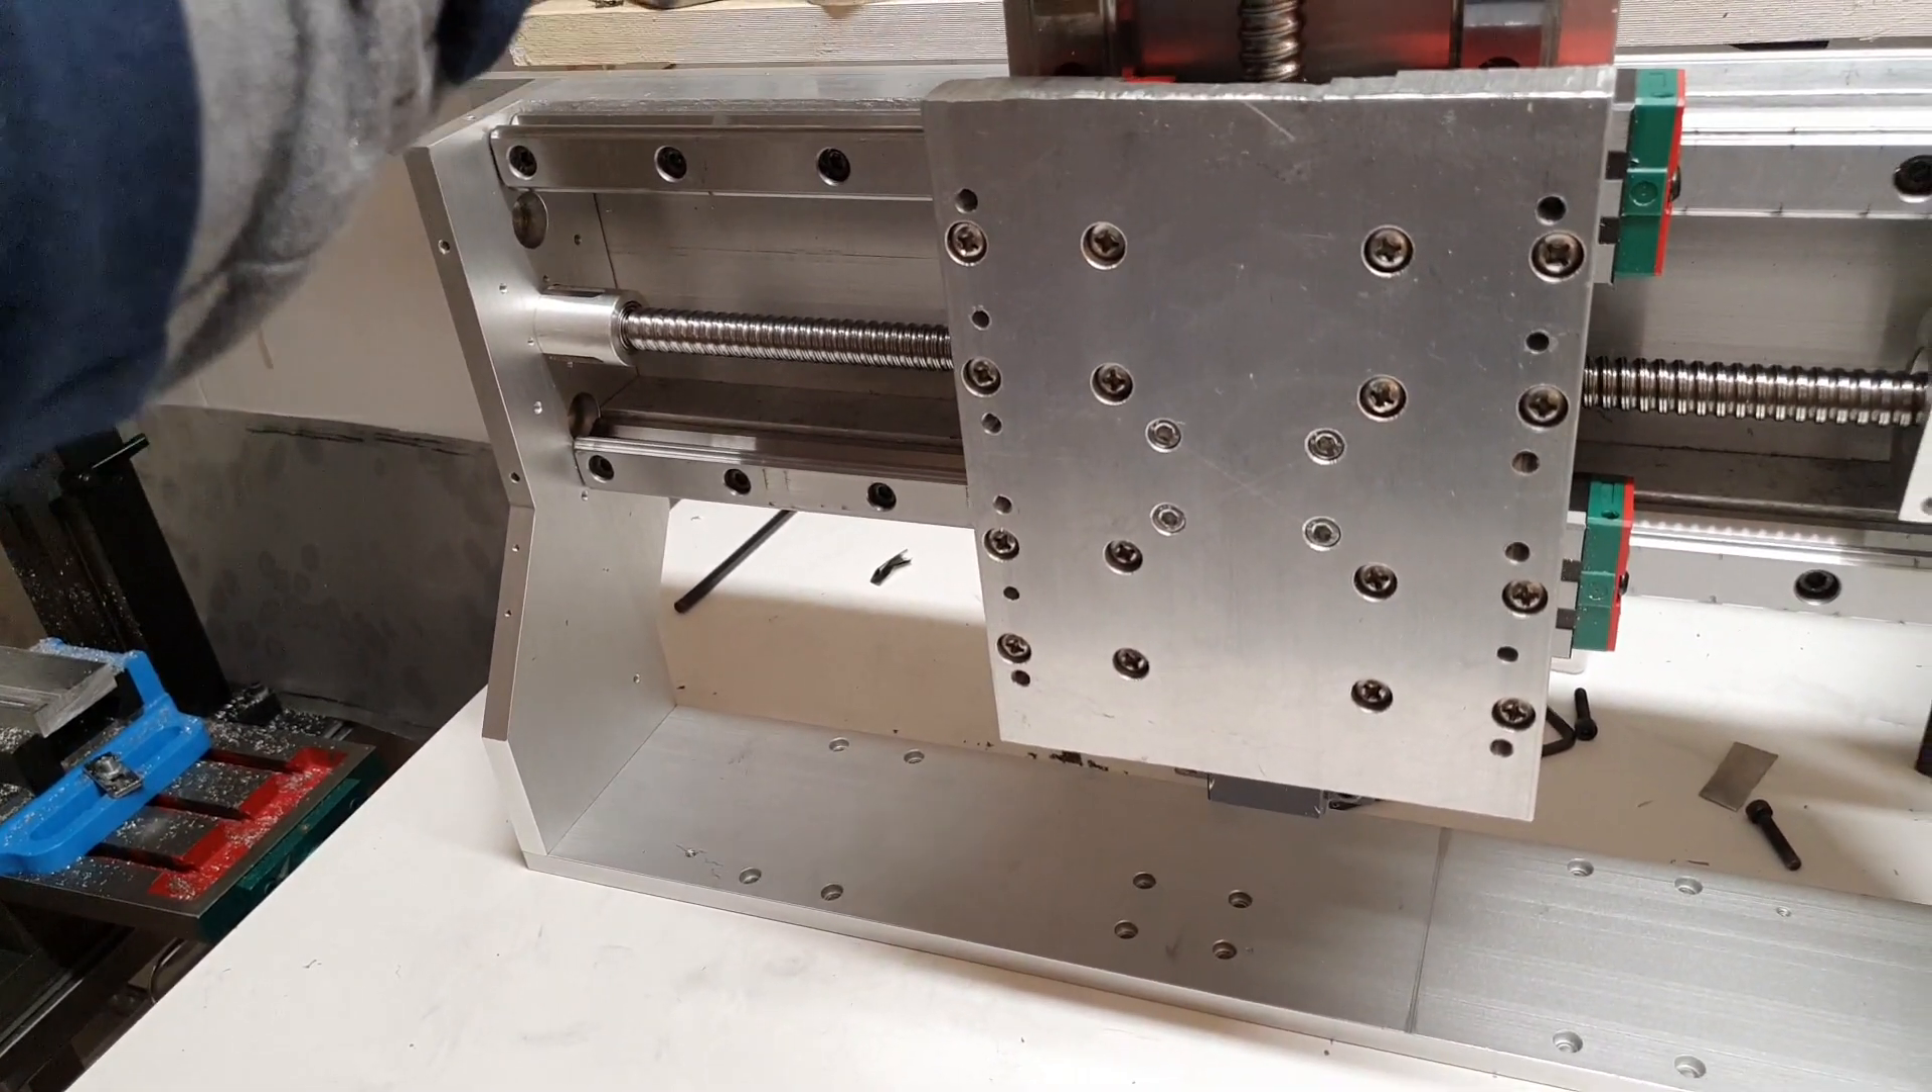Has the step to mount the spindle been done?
No.